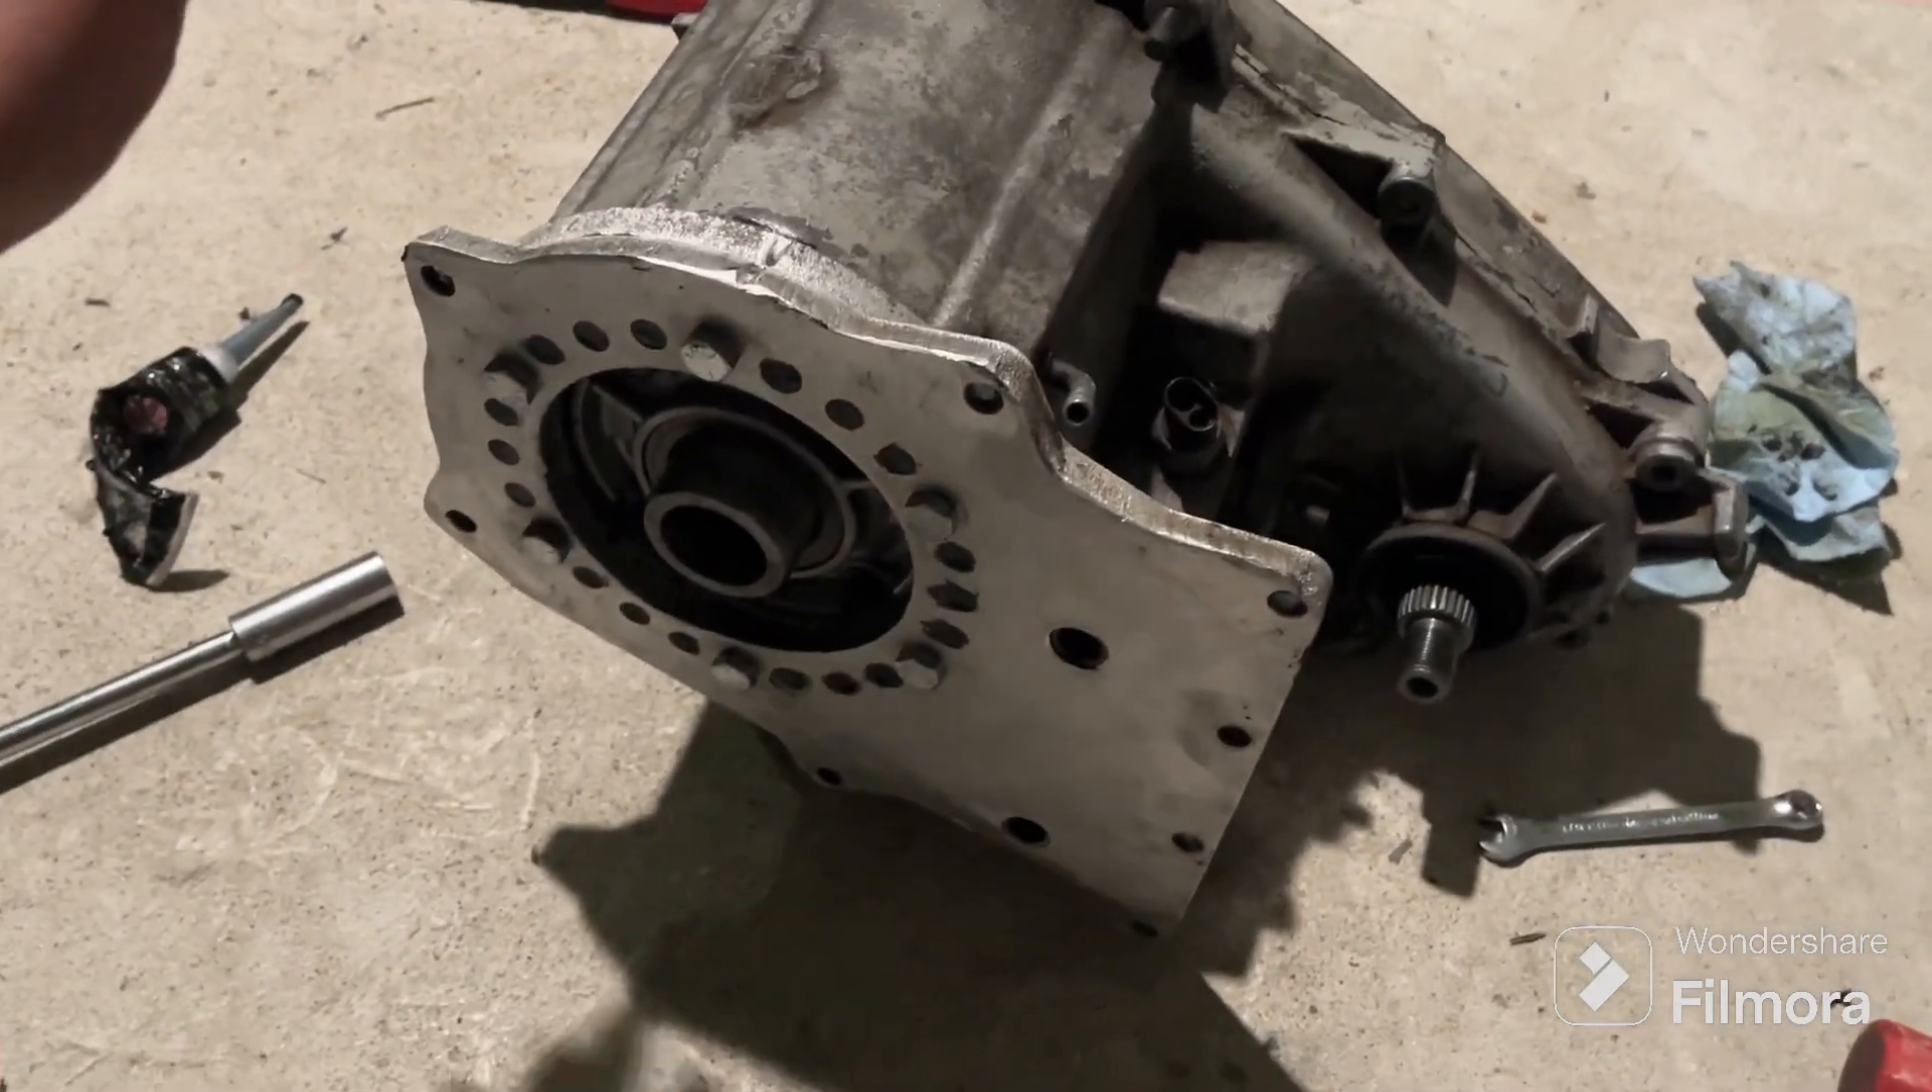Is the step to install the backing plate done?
Yes.